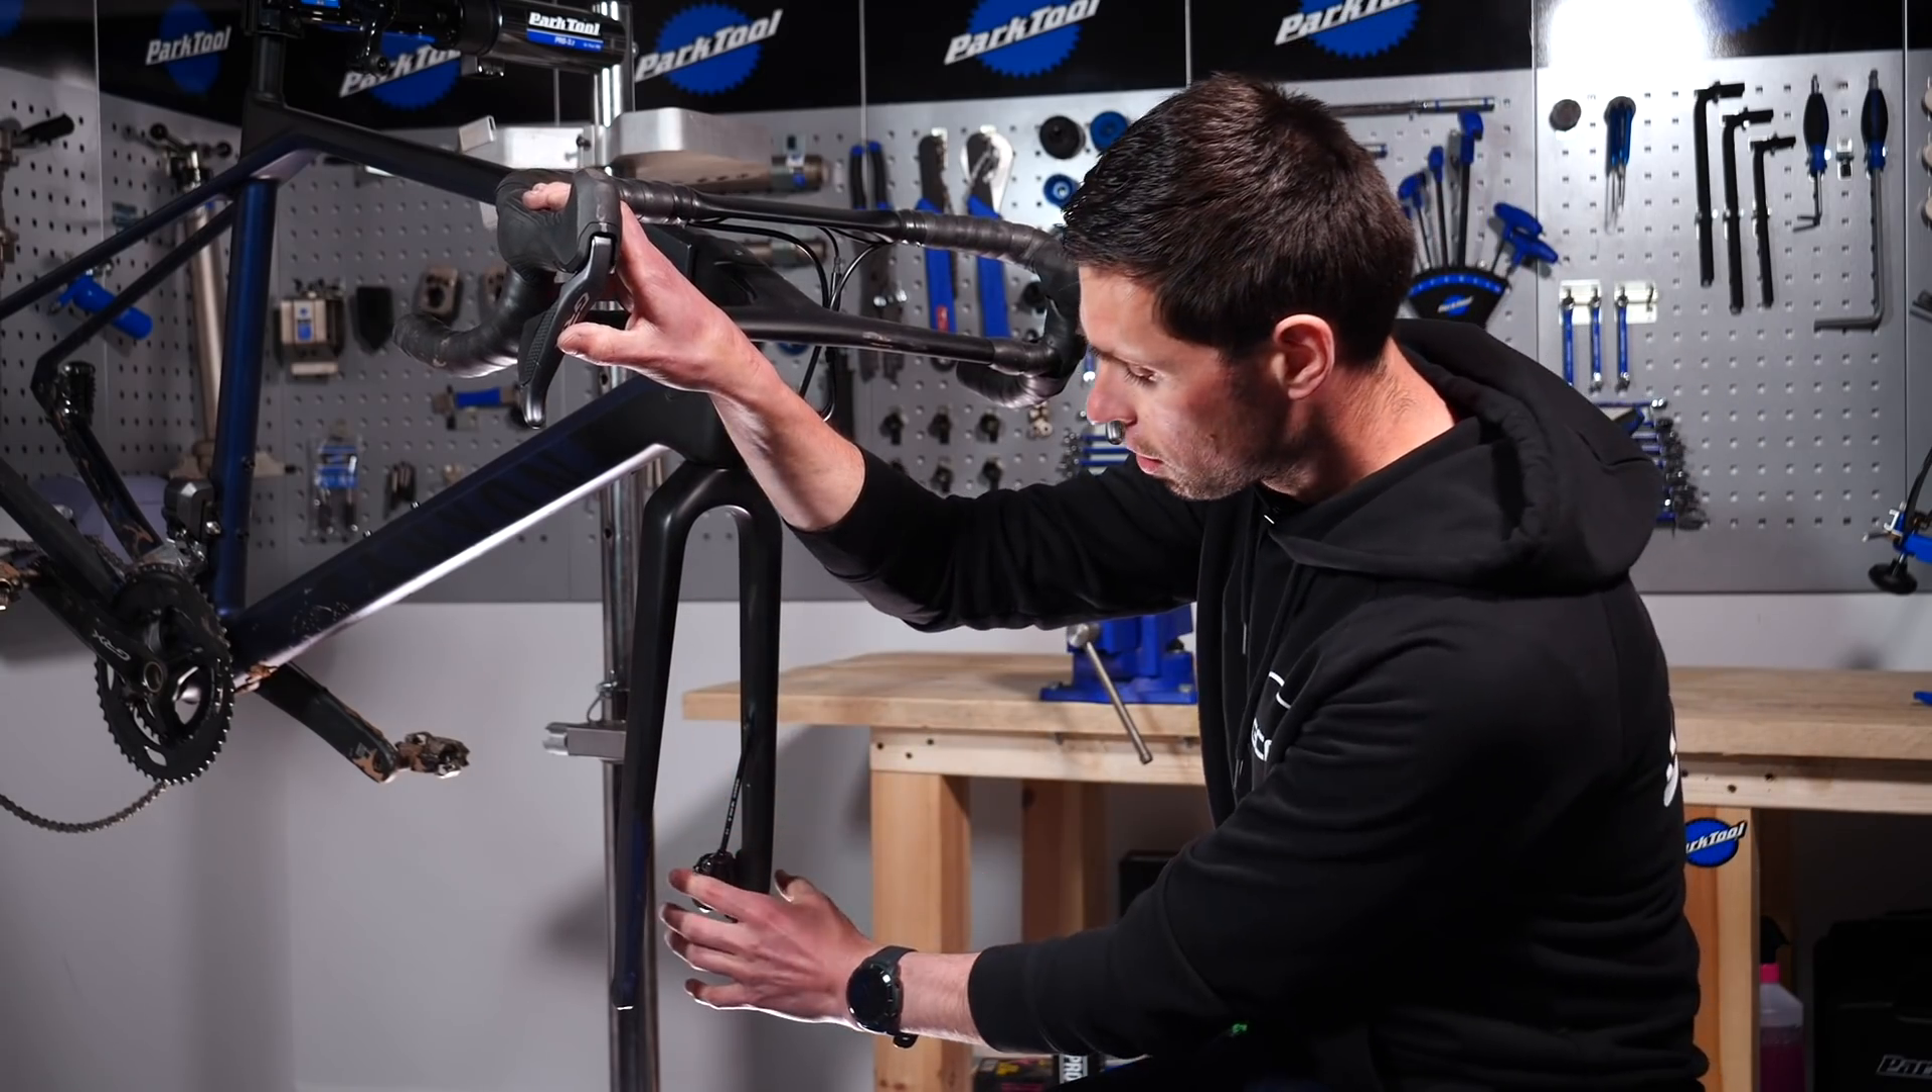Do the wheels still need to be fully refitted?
Yes.